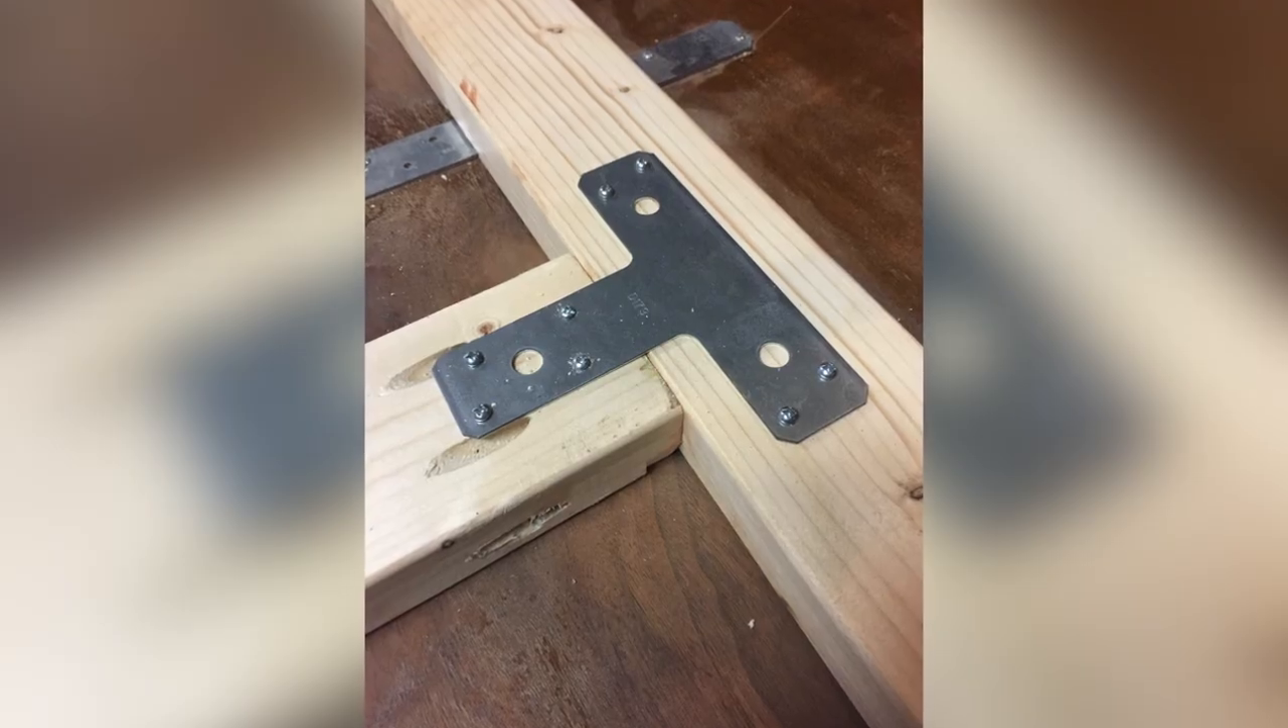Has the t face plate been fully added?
Yes.